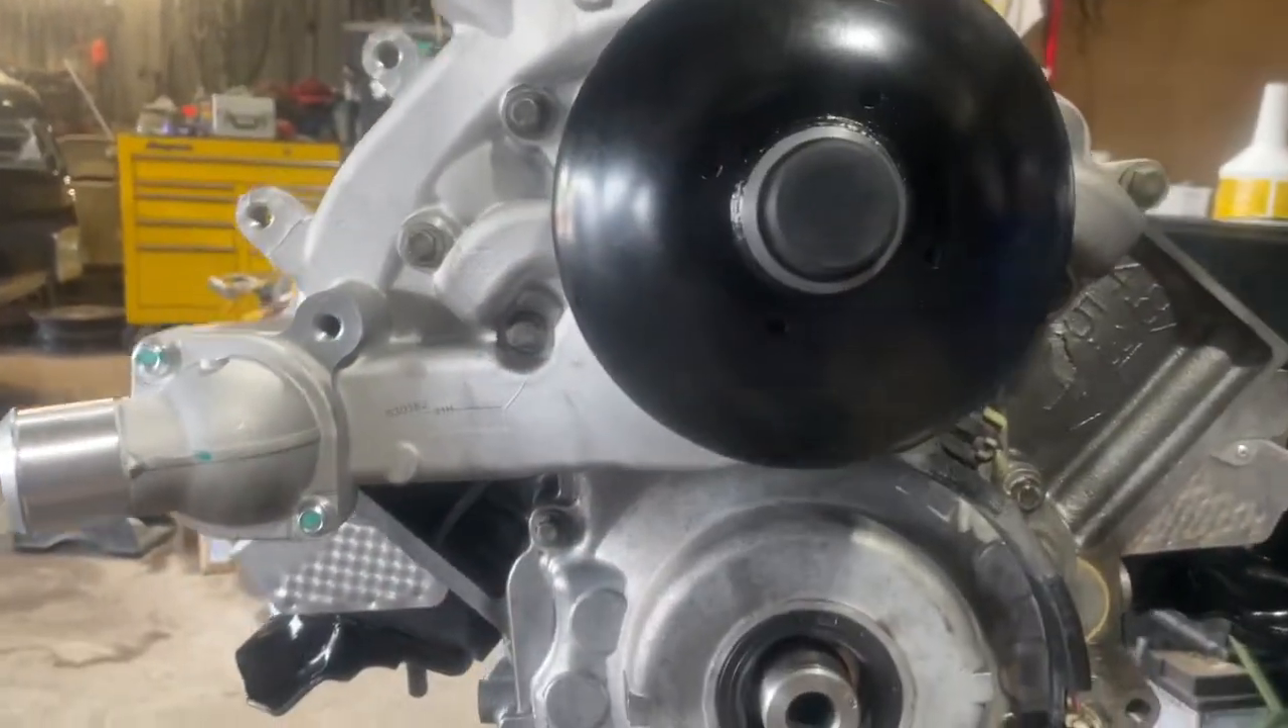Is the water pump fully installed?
Yes.